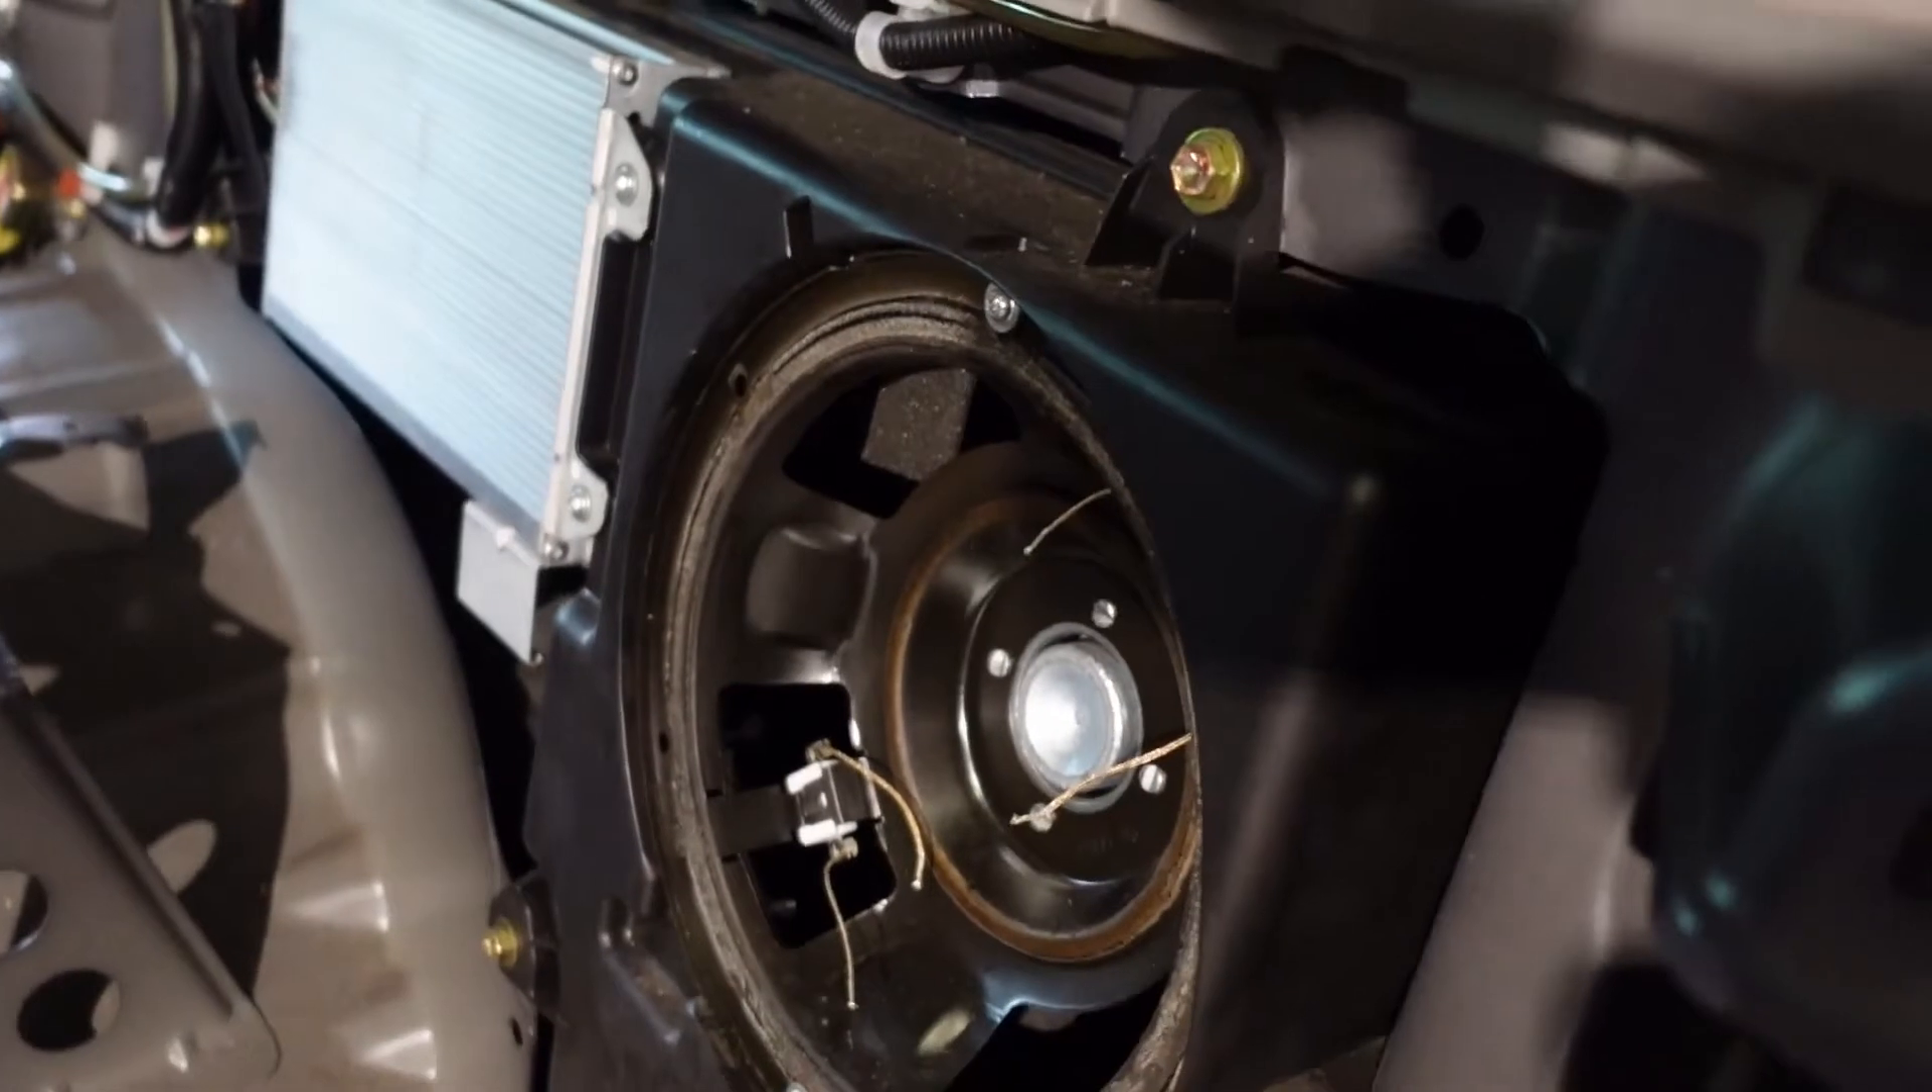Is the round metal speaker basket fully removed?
No.